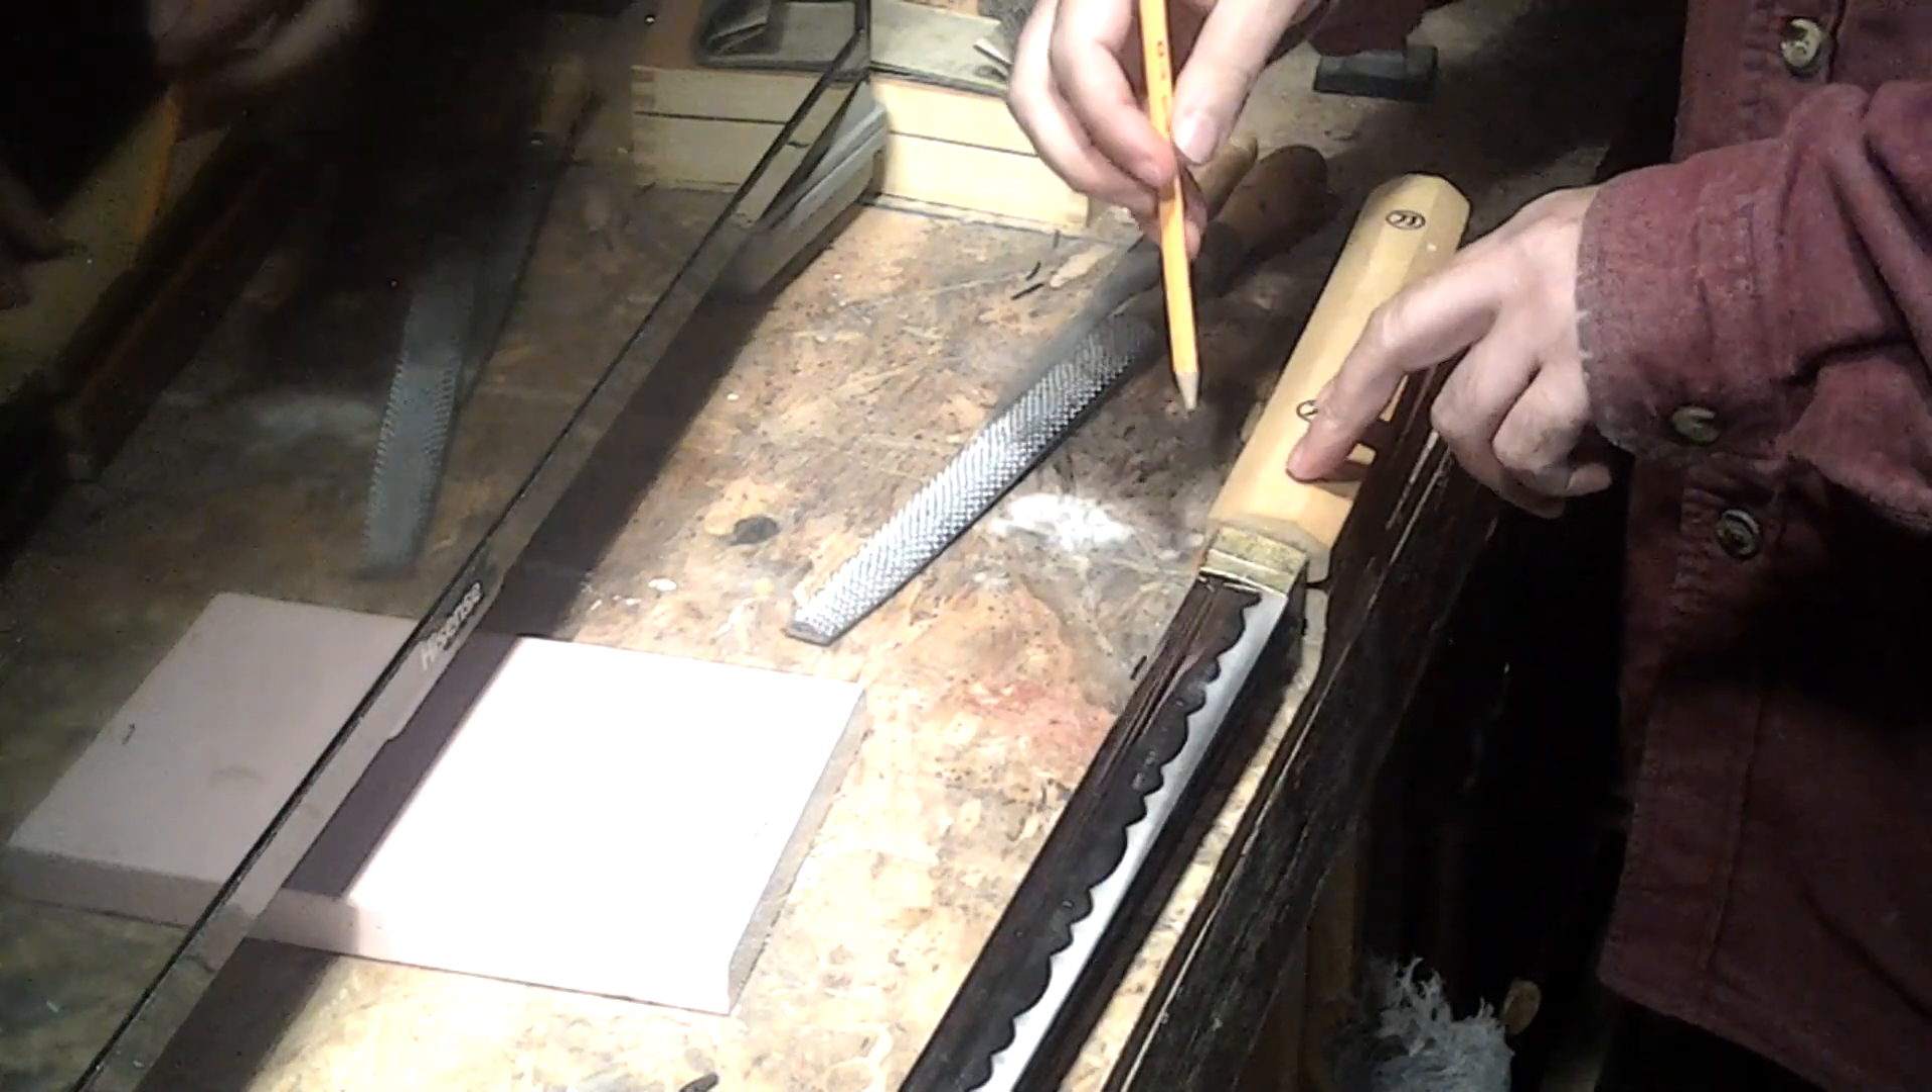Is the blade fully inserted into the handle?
Yes.